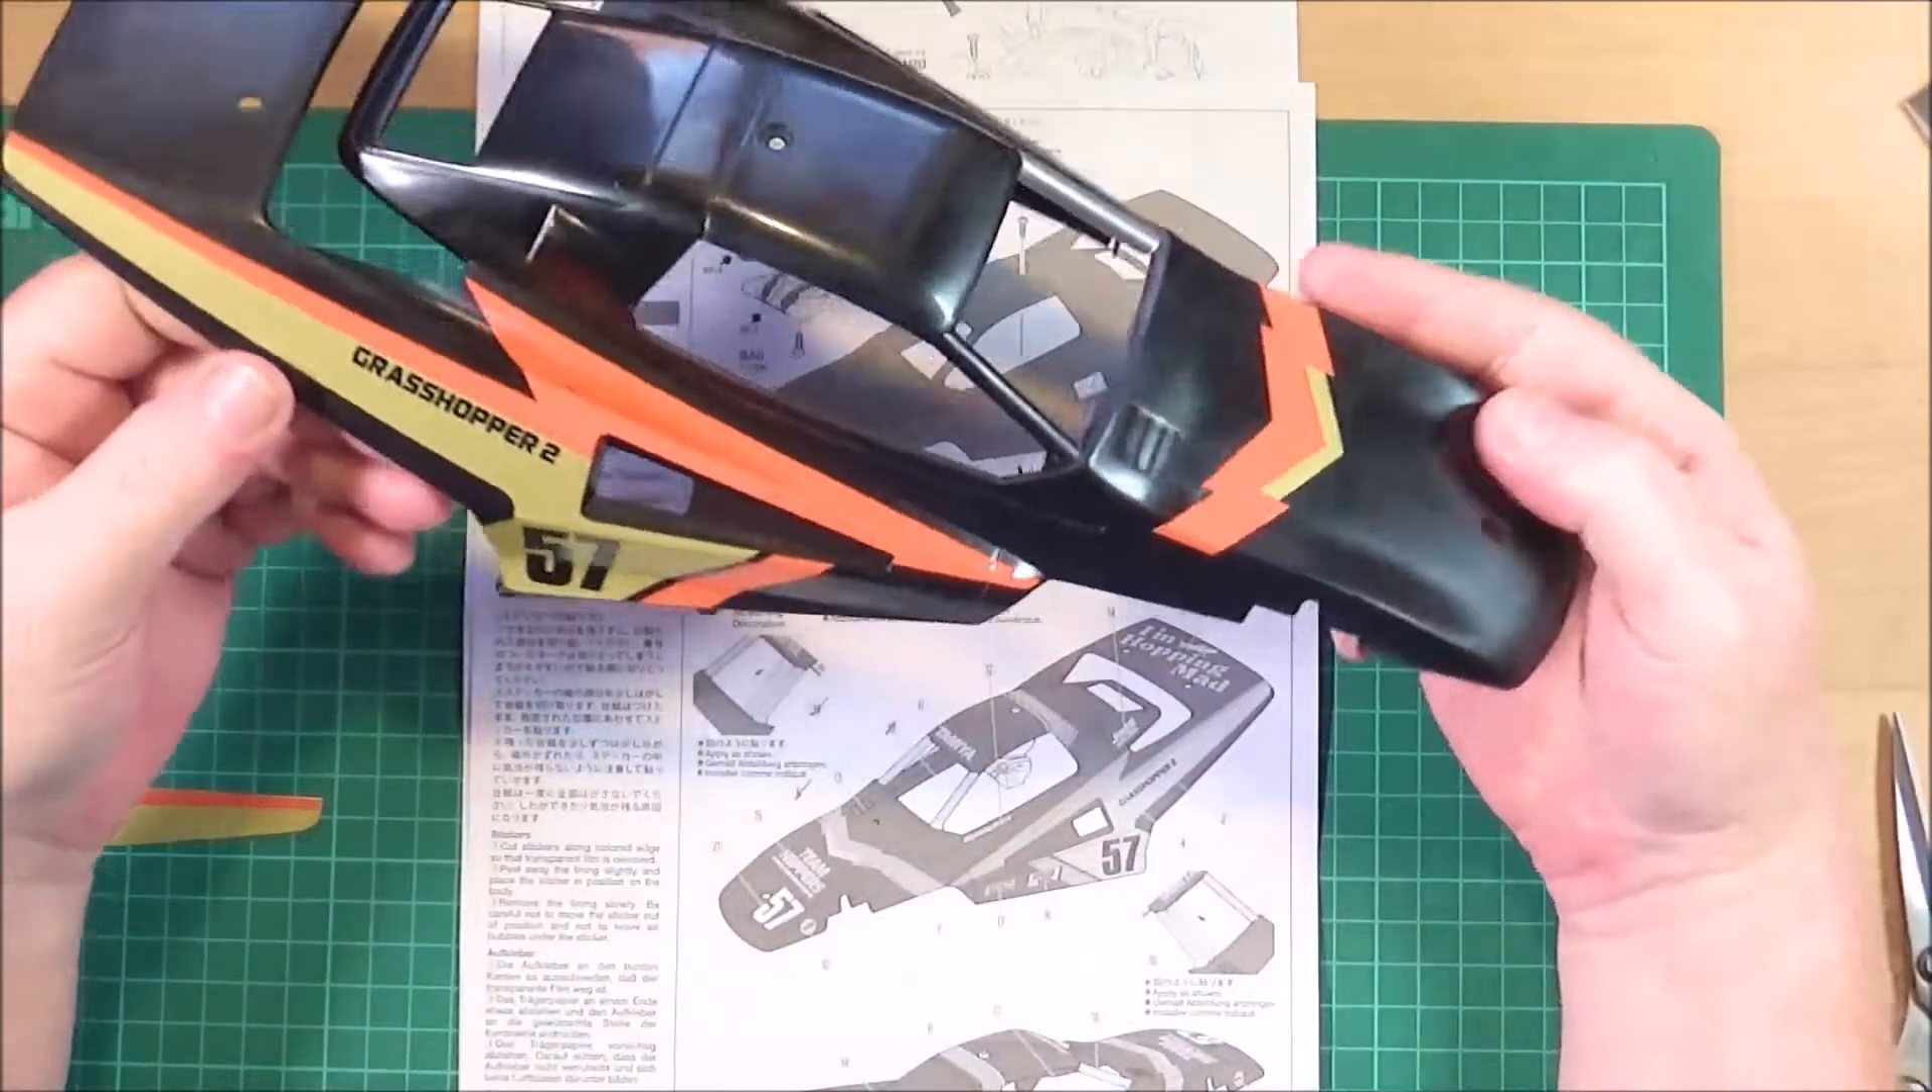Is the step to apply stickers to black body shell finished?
No.